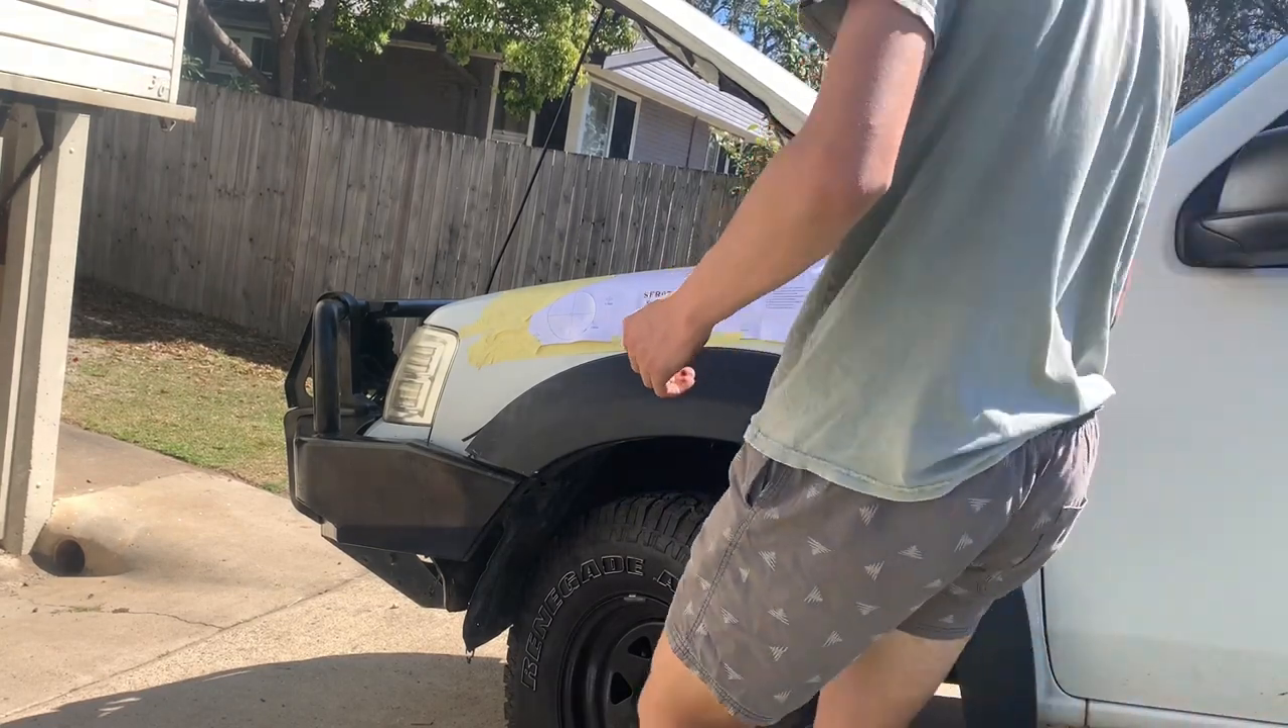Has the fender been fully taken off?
No.